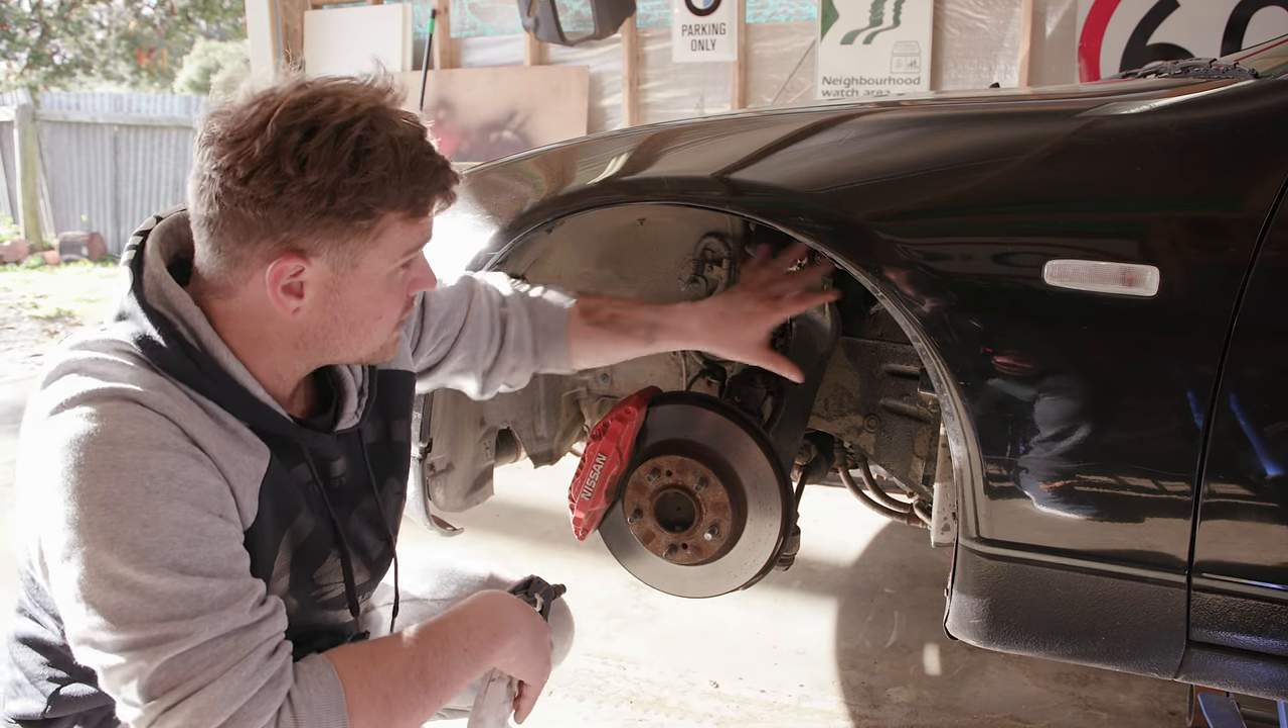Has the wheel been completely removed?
Yes.